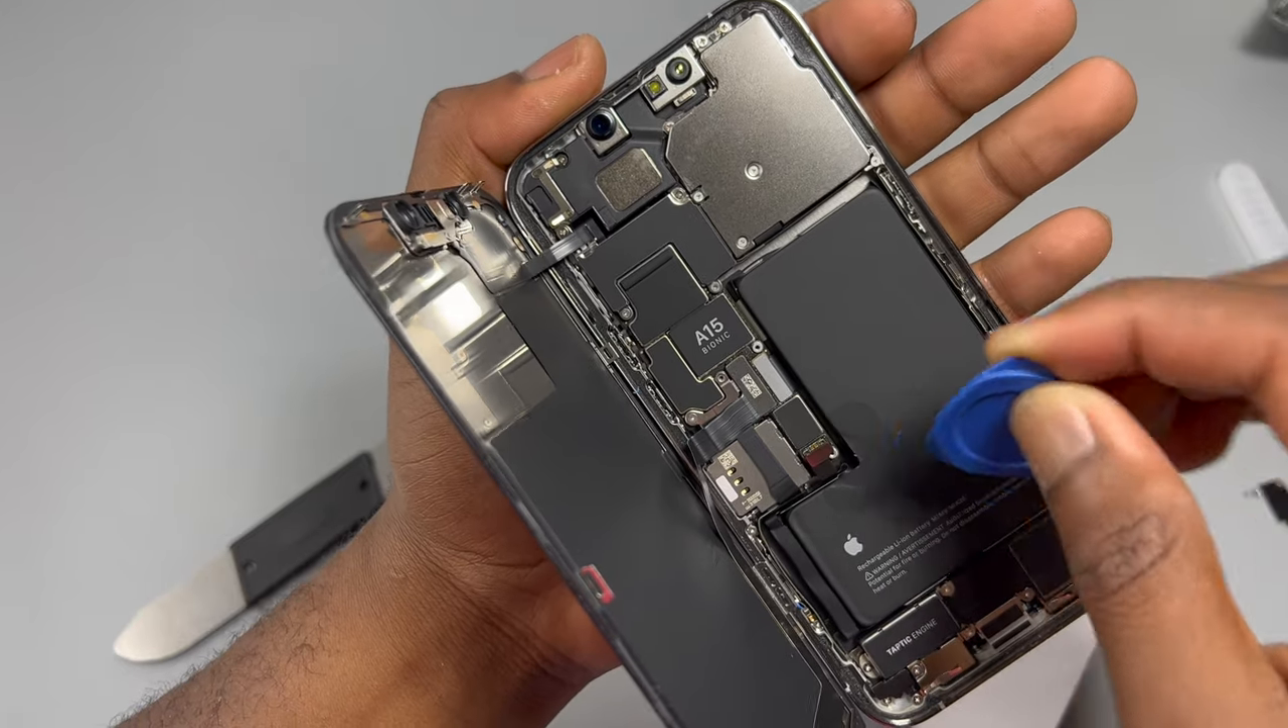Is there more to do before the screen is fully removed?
Yes.